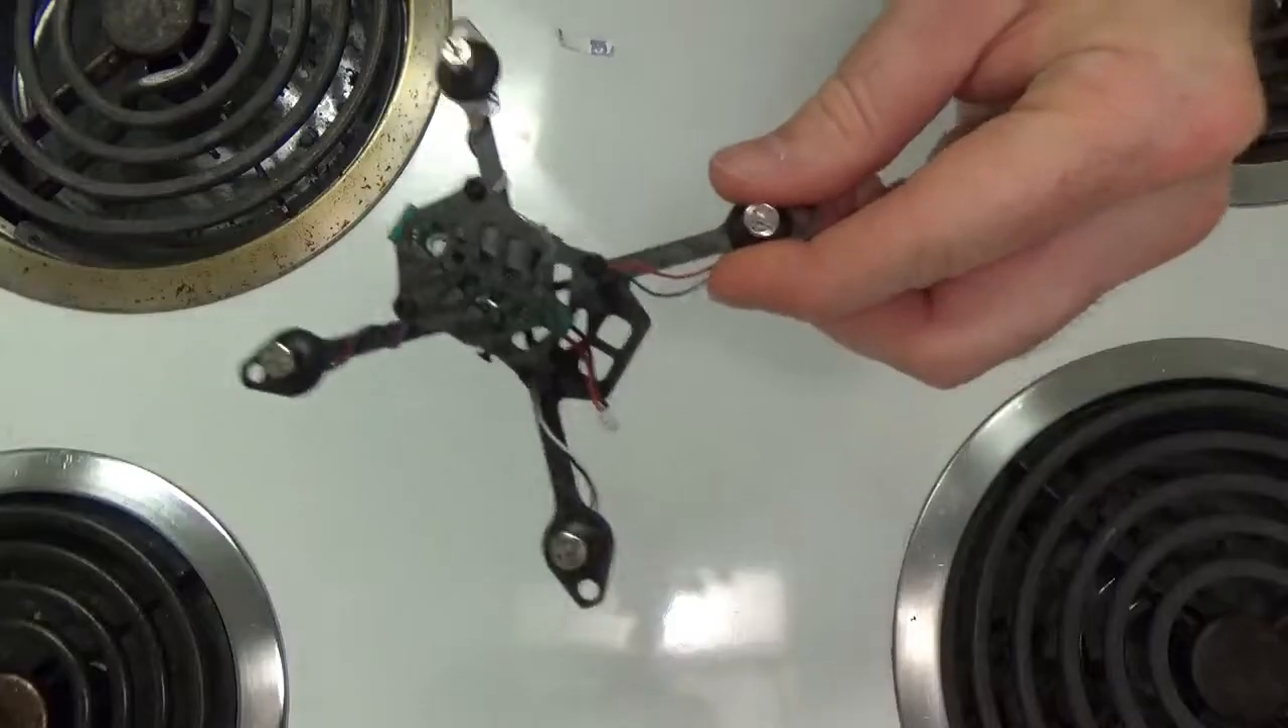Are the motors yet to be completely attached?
No.